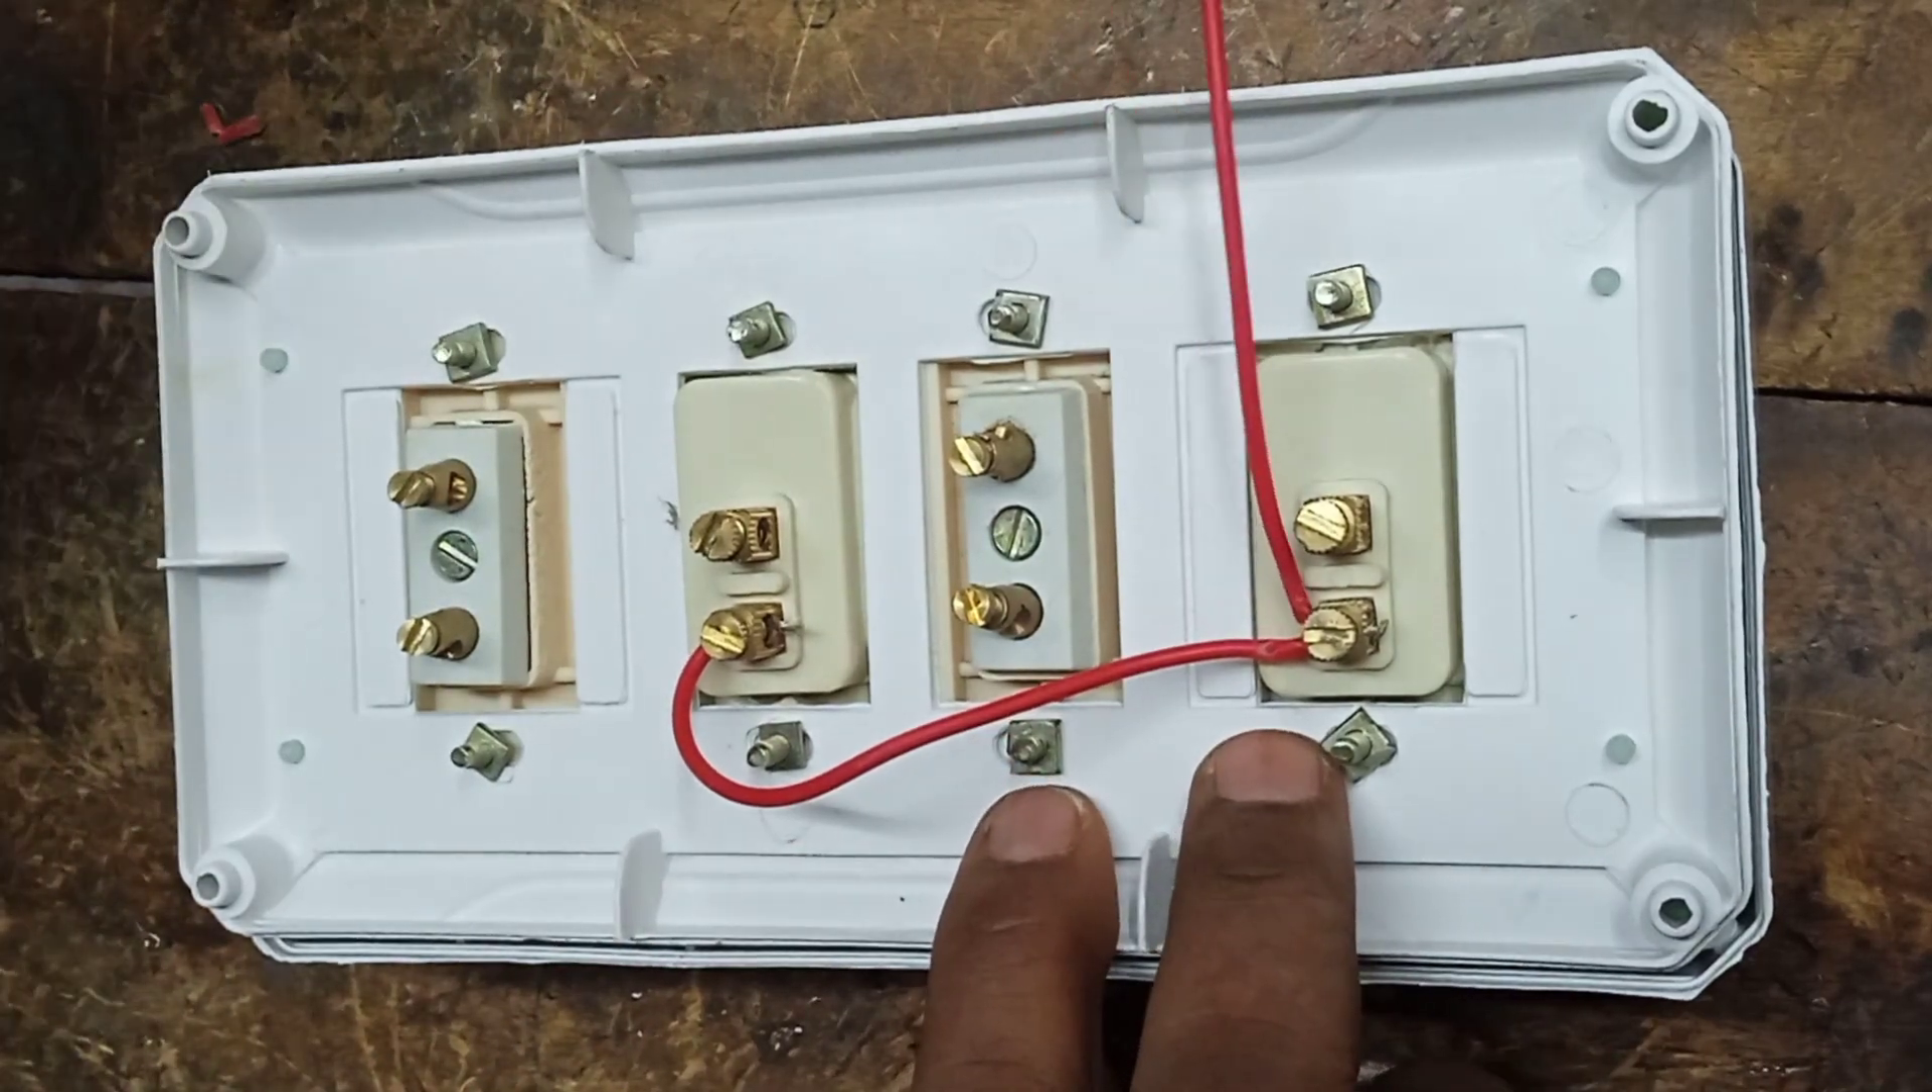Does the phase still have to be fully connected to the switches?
No.